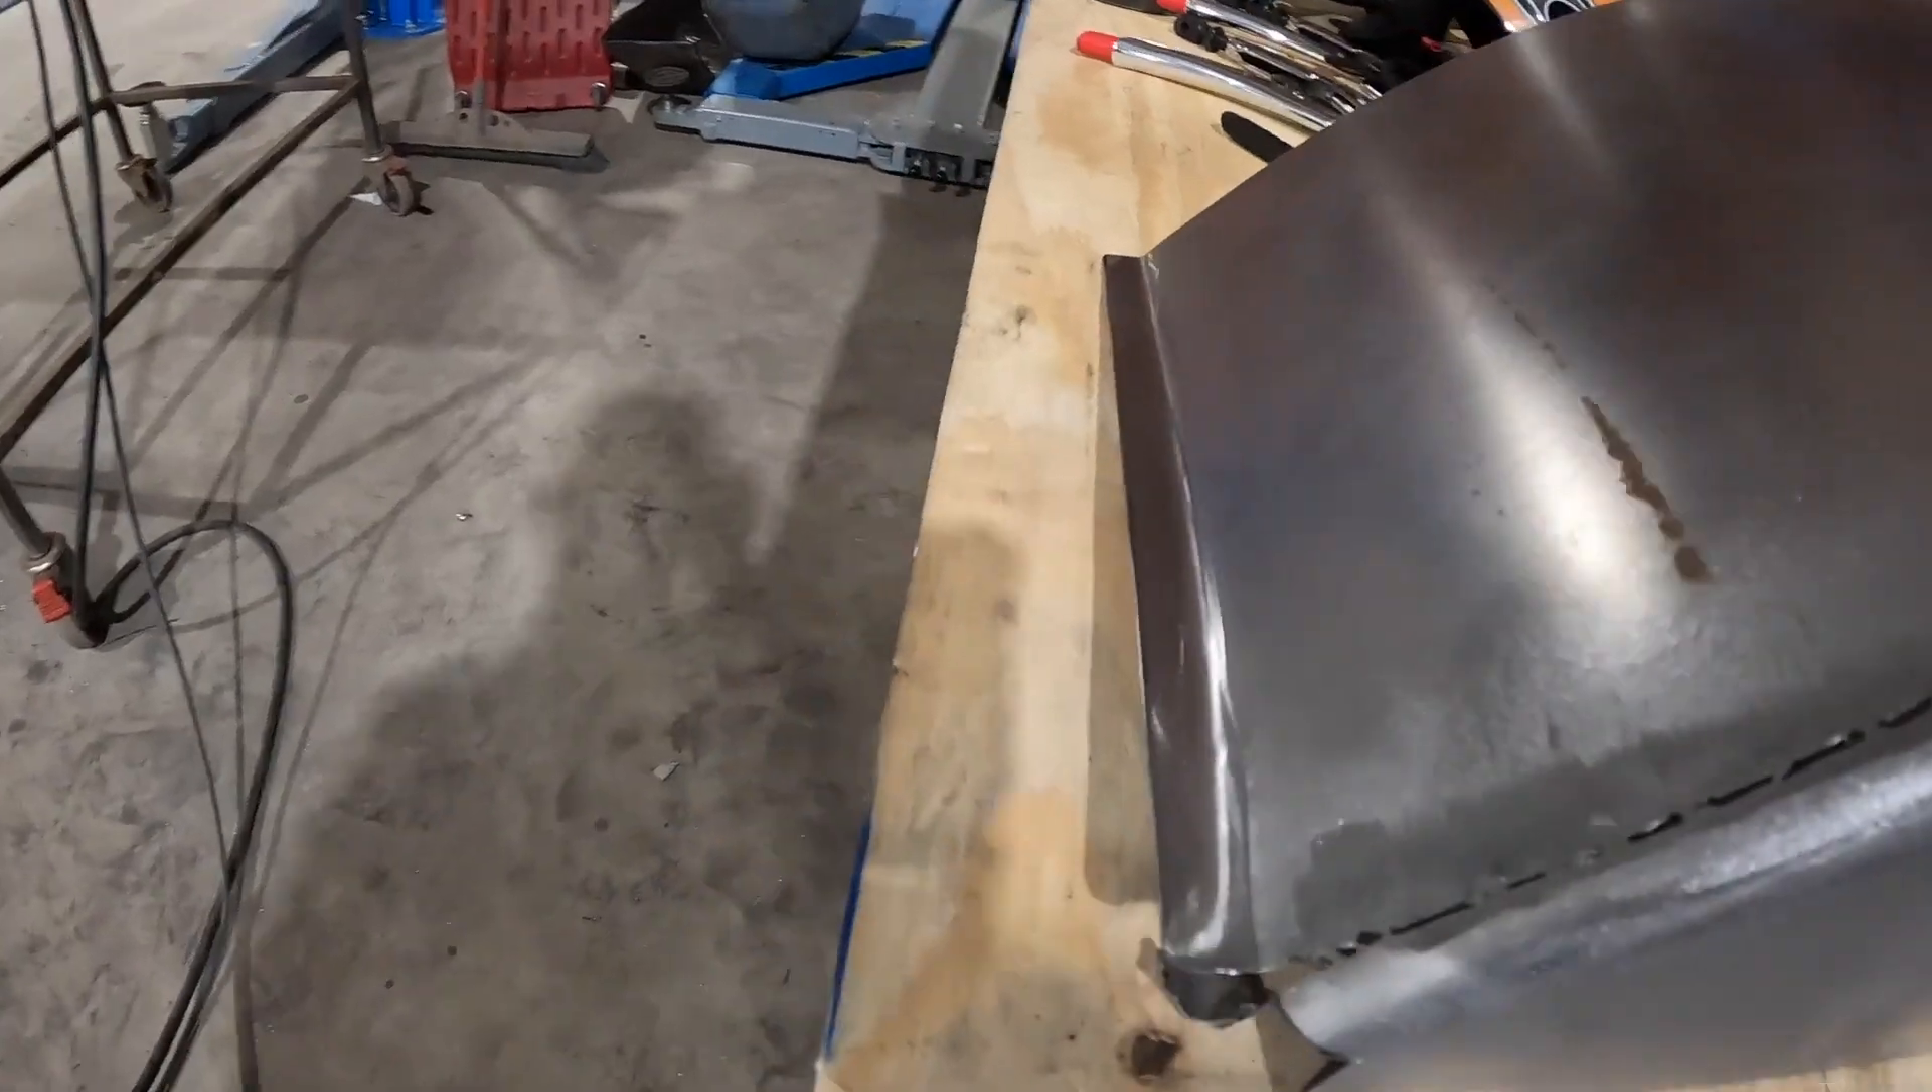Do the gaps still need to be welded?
Yes.